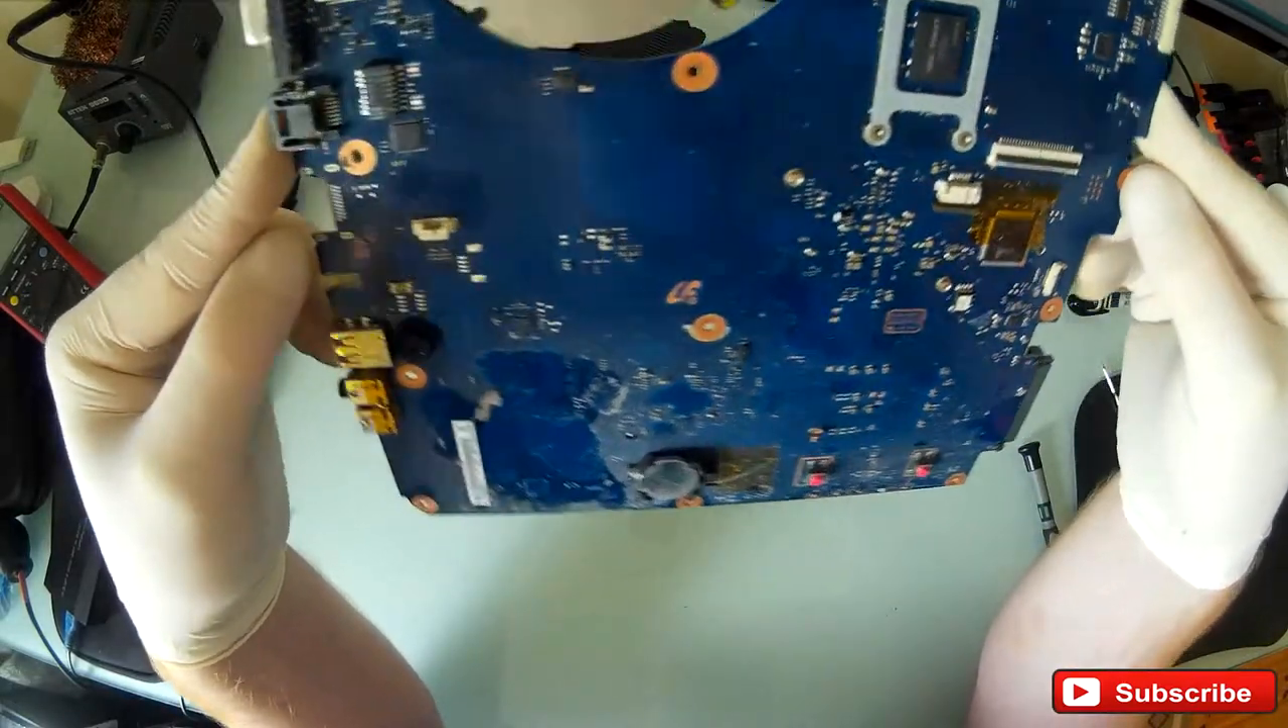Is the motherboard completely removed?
Yes.